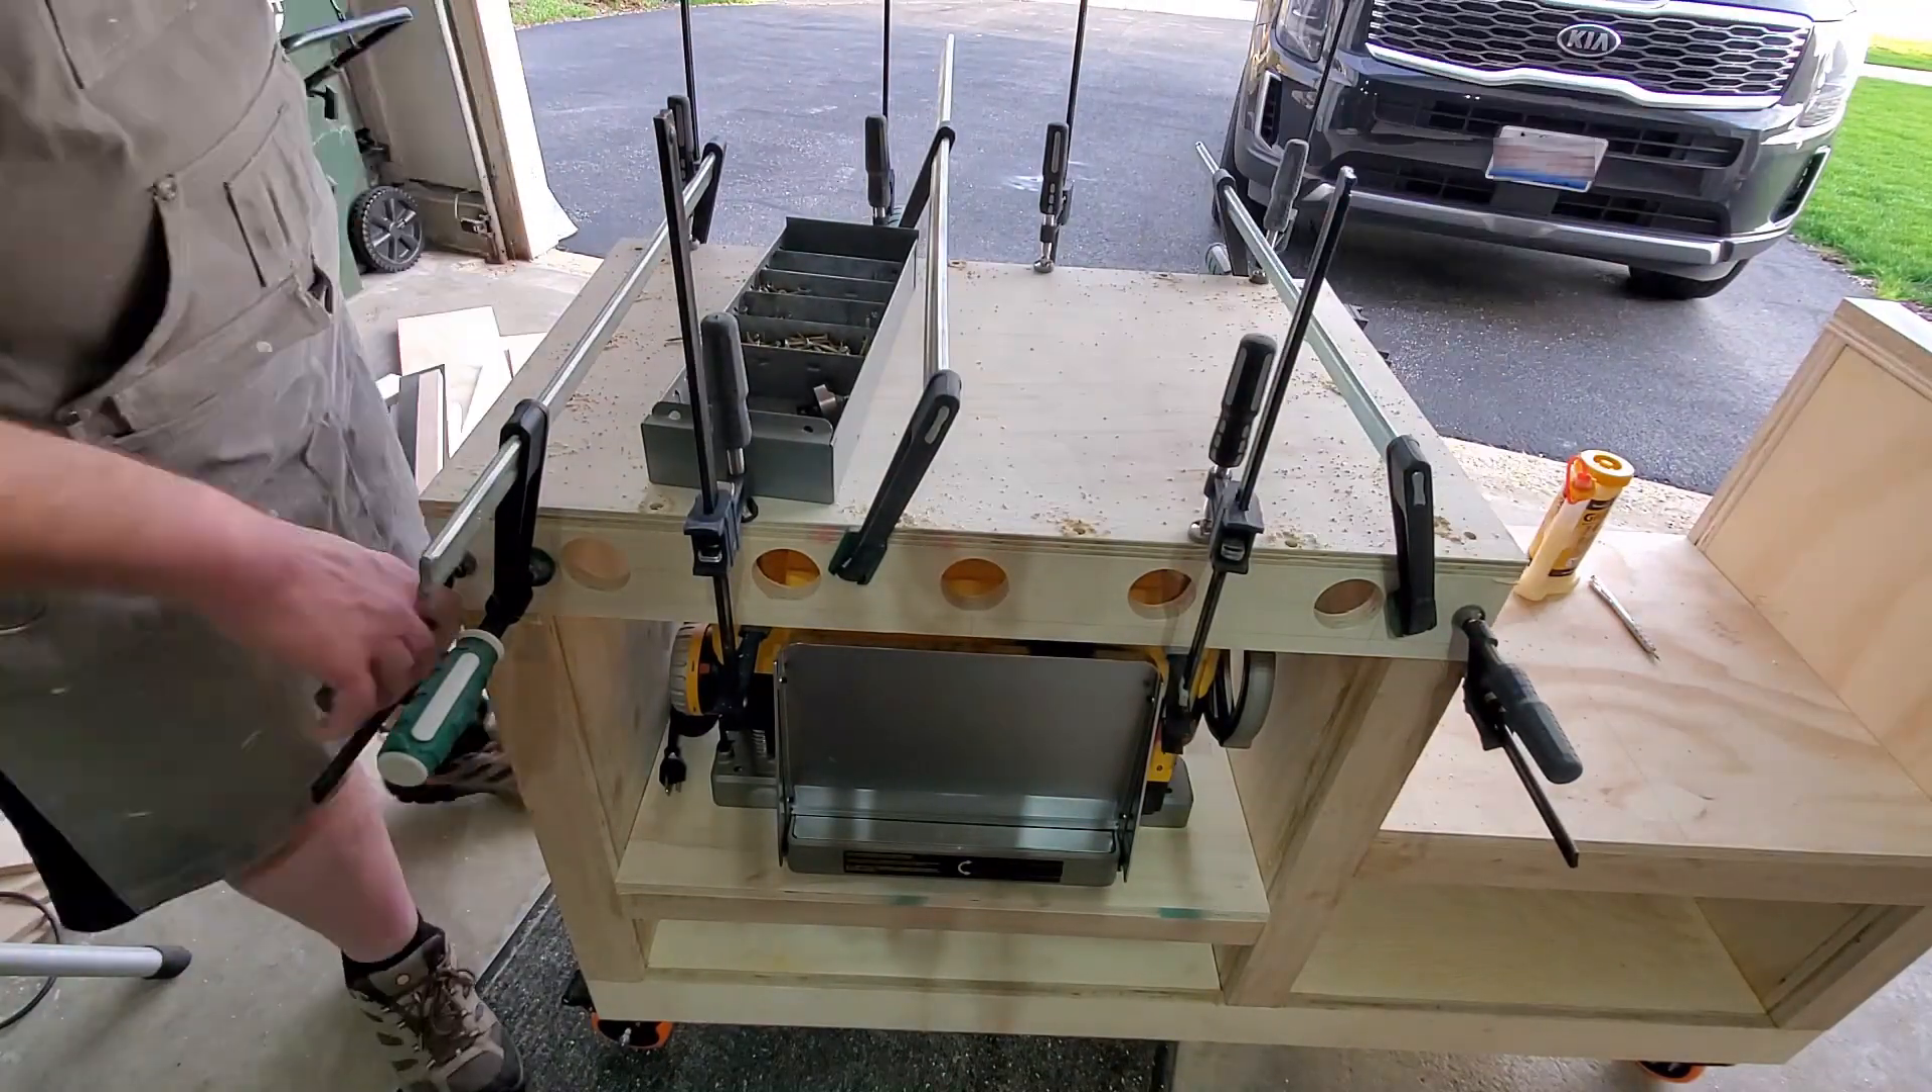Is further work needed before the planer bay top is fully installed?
Yes.